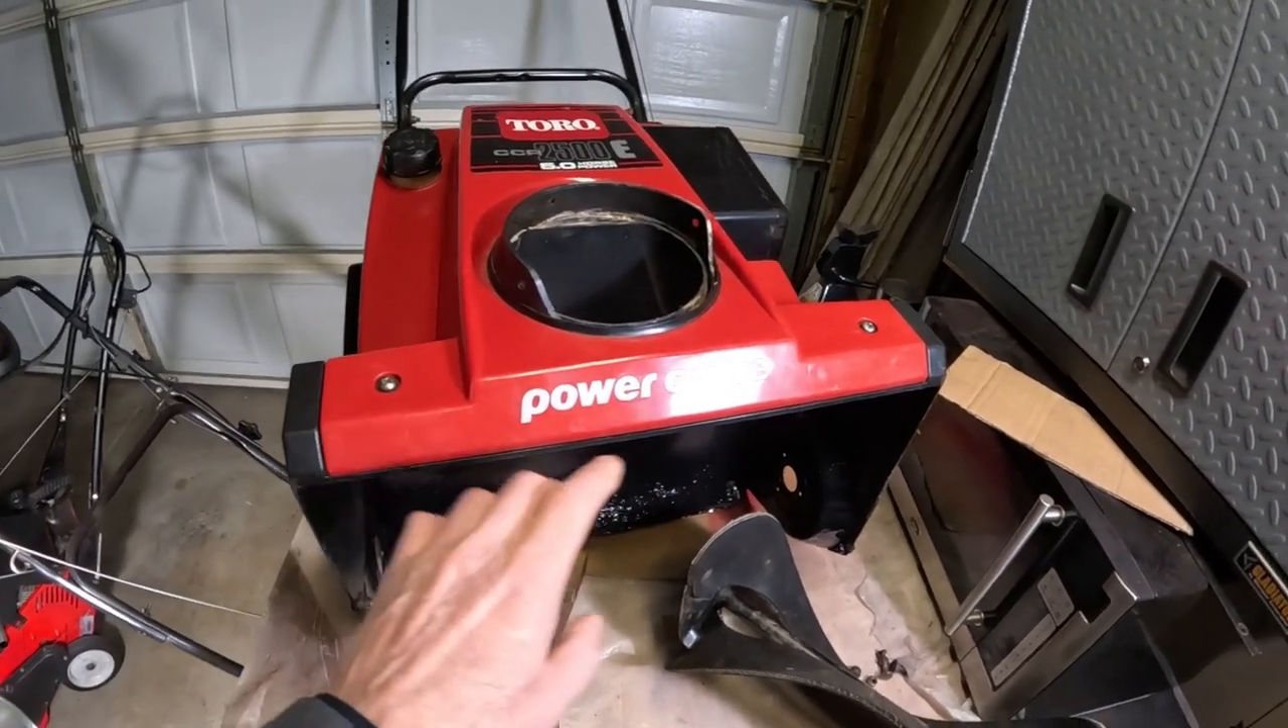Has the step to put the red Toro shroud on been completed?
Yes.